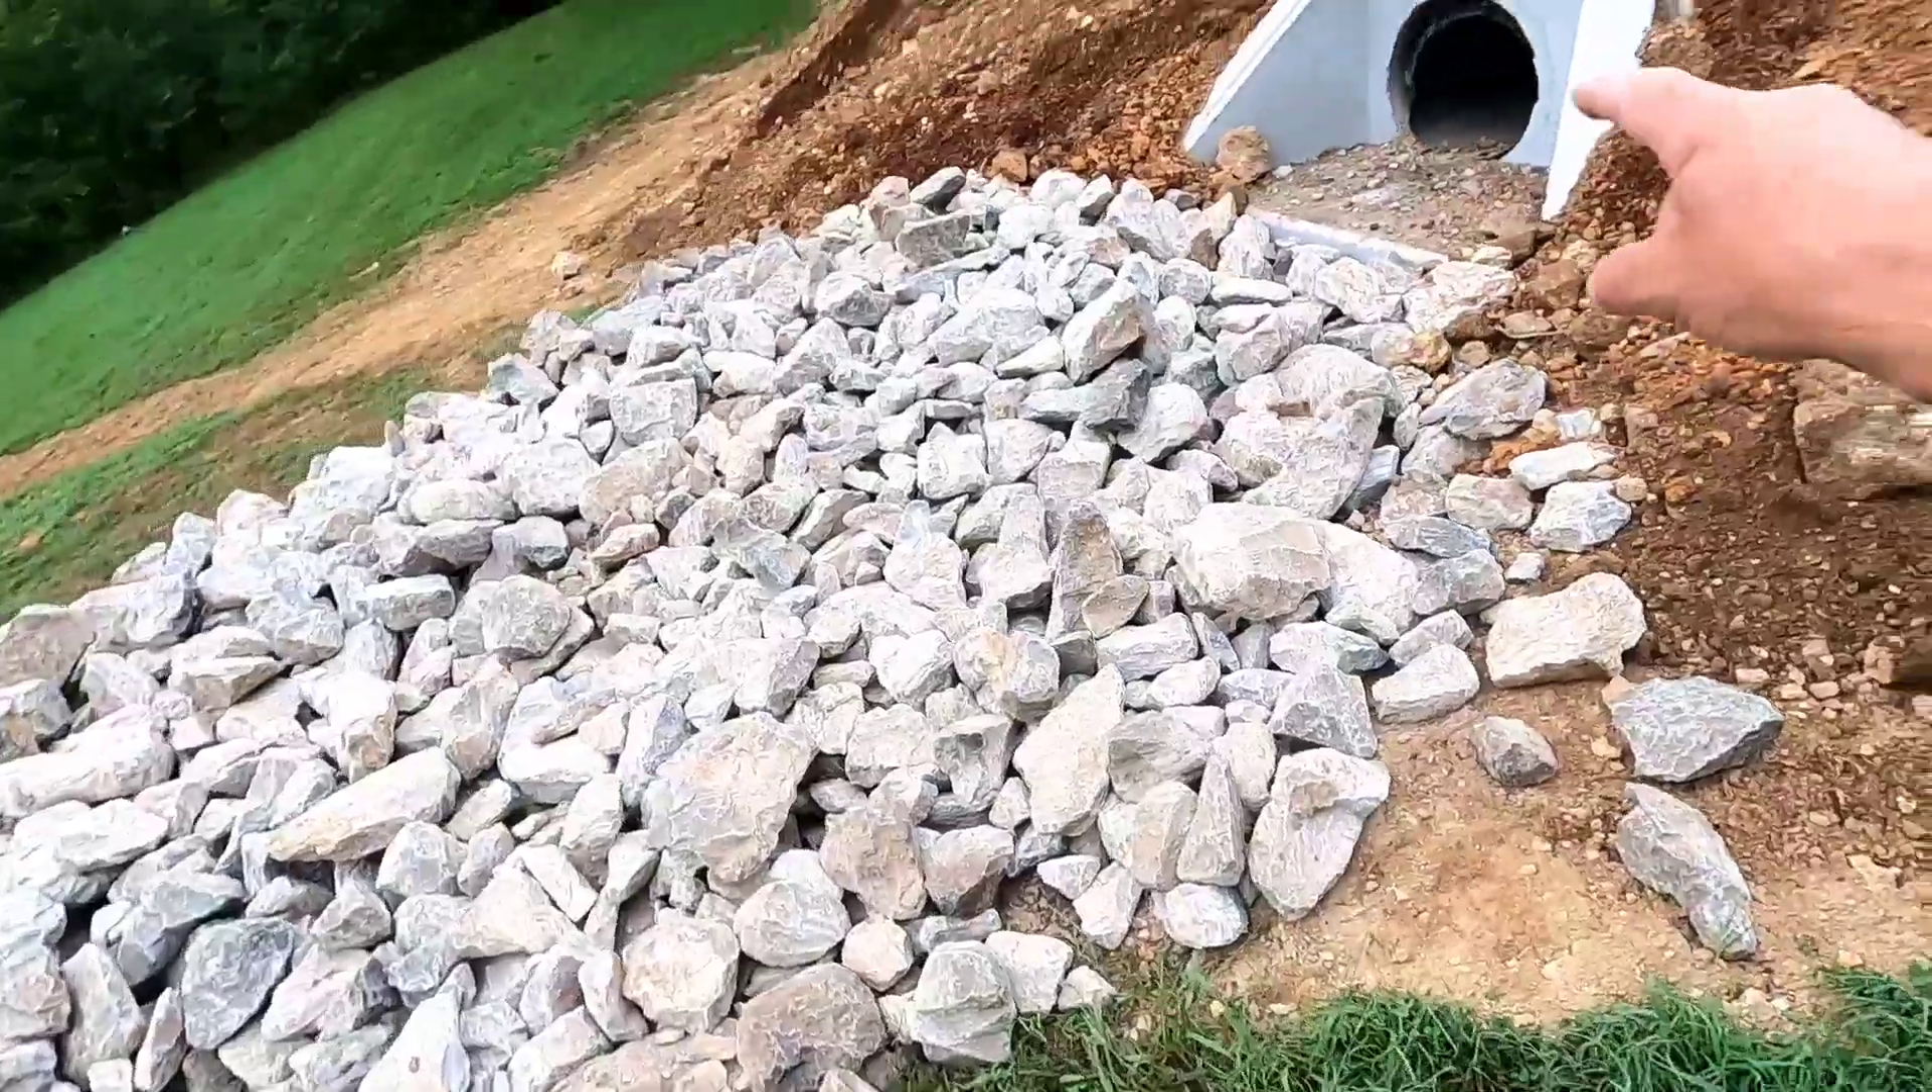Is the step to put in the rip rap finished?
Yes.